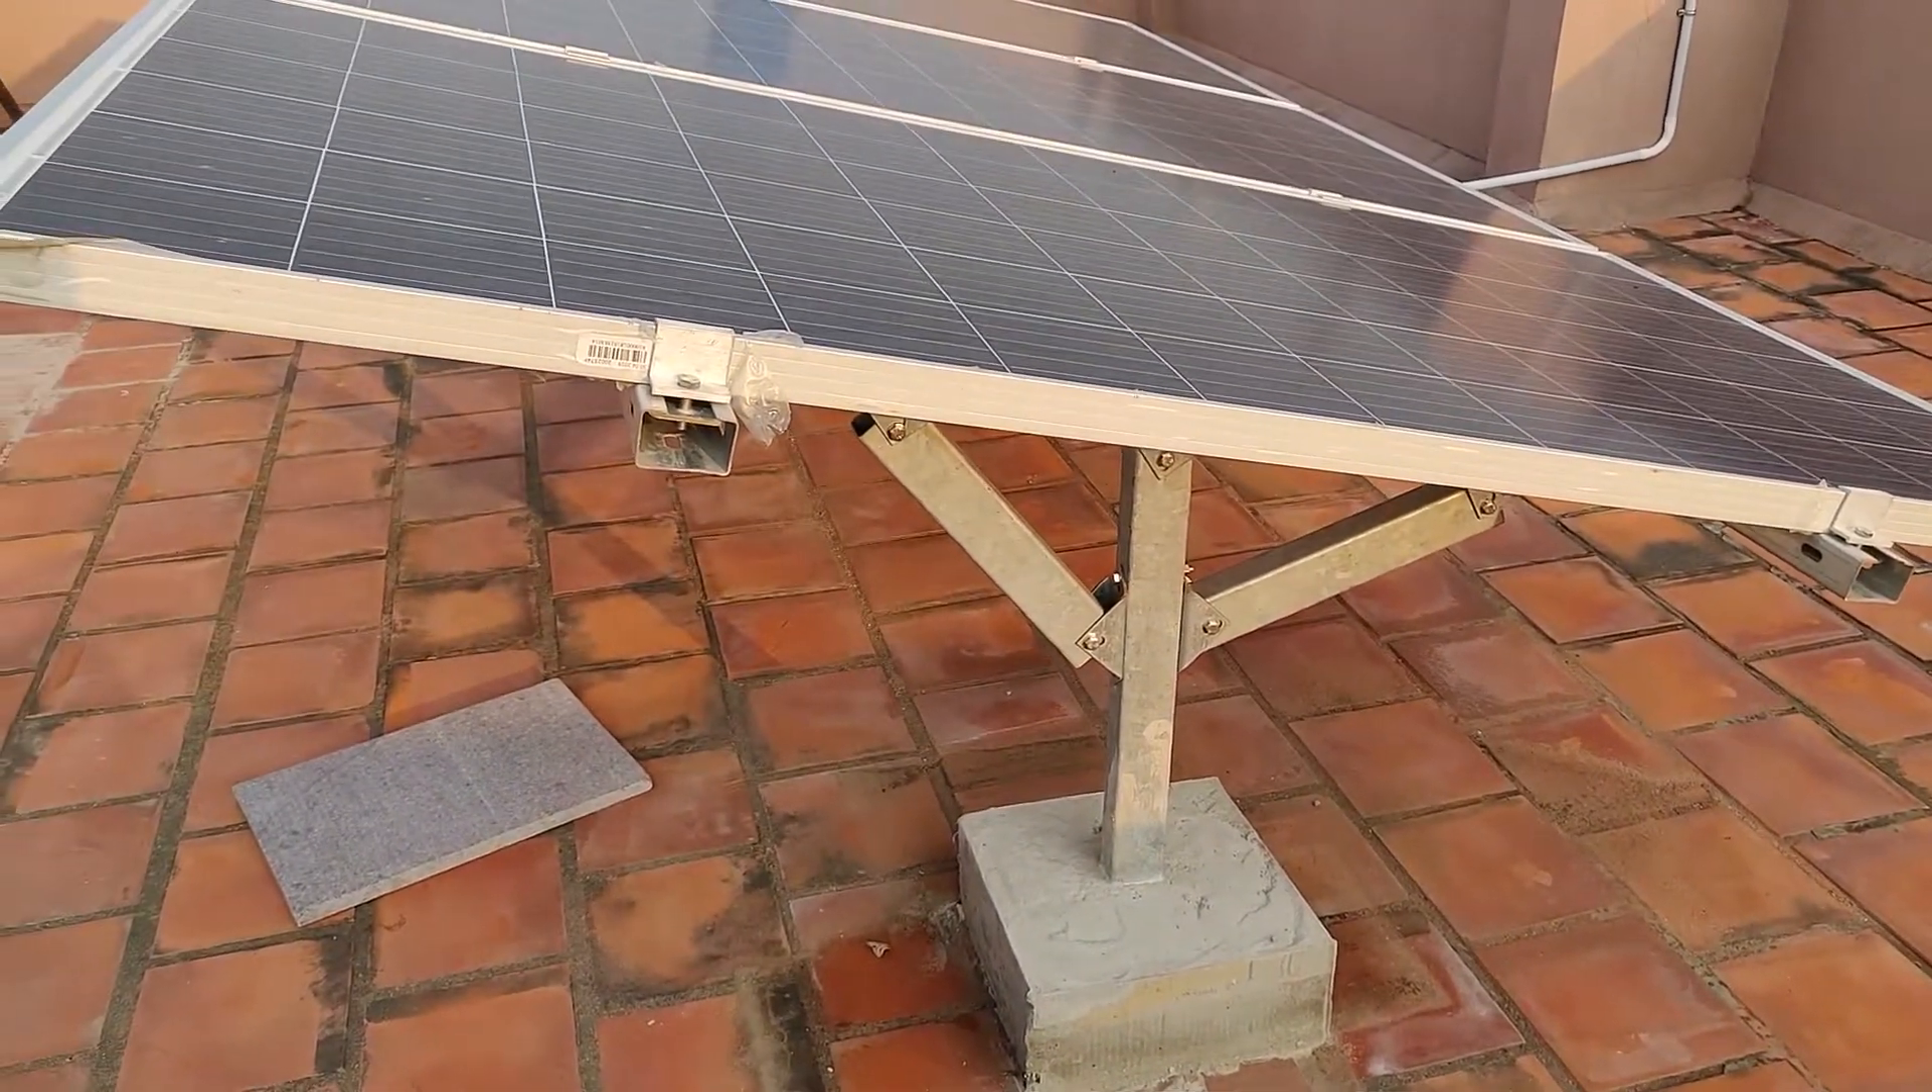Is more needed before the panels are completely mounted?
No.